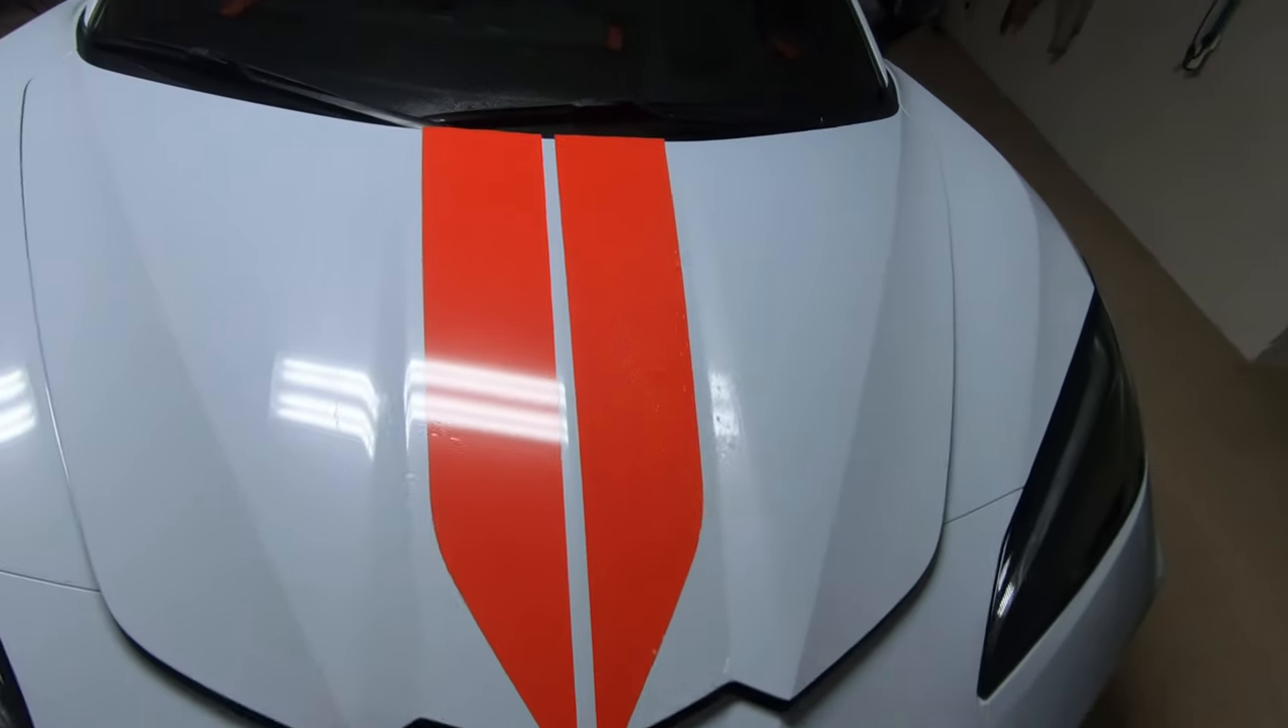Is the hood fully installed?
Yes.